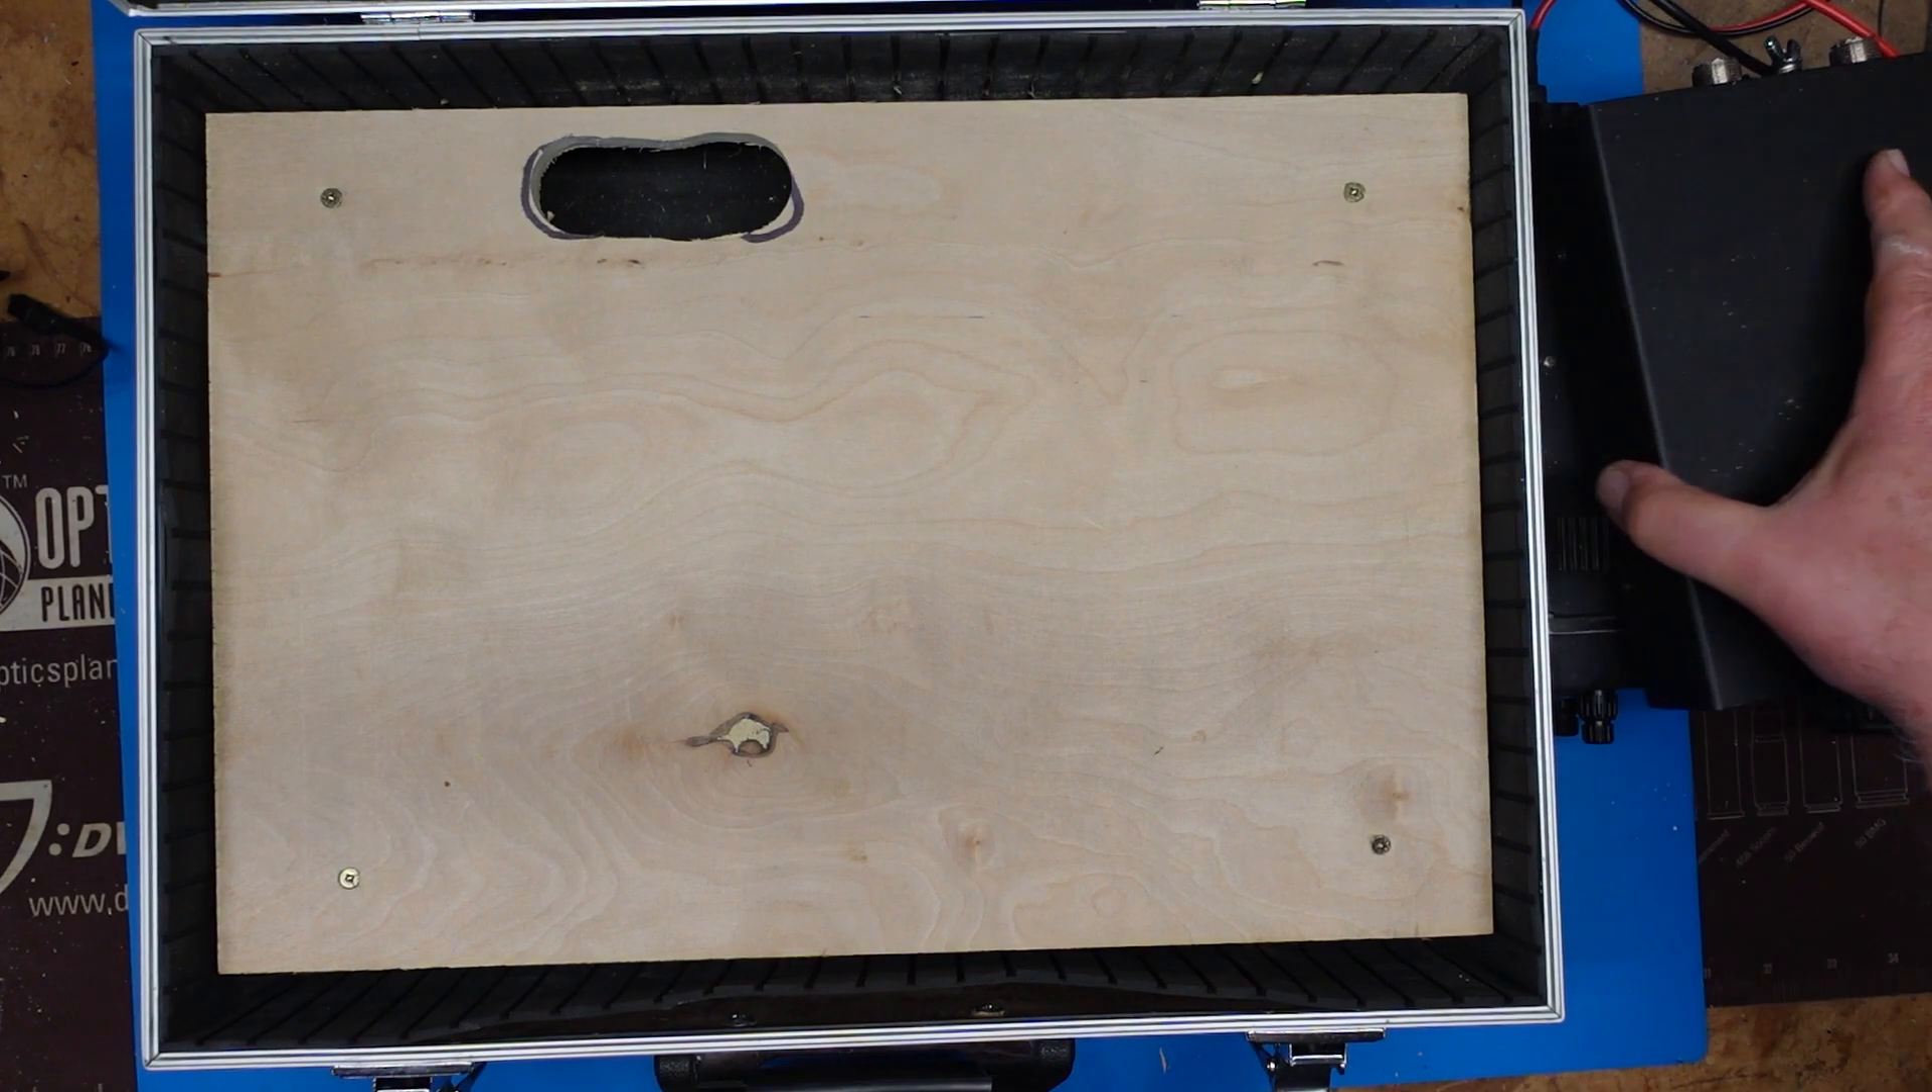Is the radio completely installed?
No.